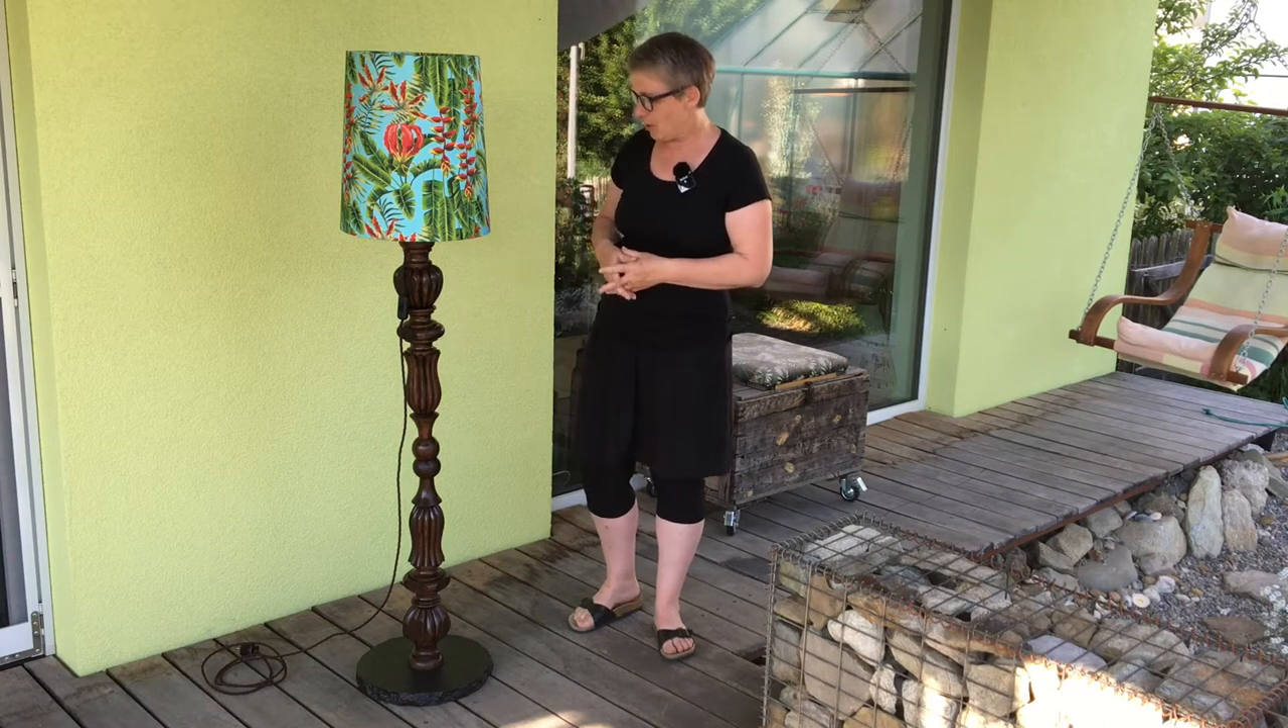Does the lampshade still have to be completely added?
No.